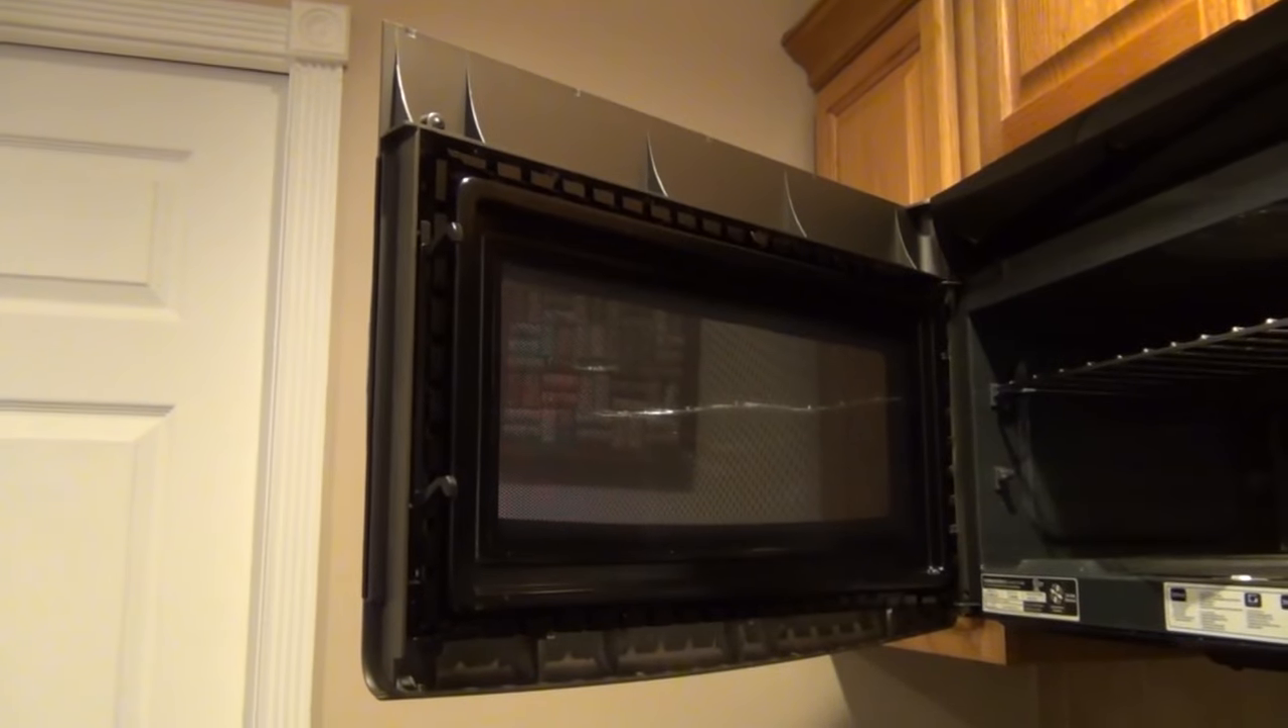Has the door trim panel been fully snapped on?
No.